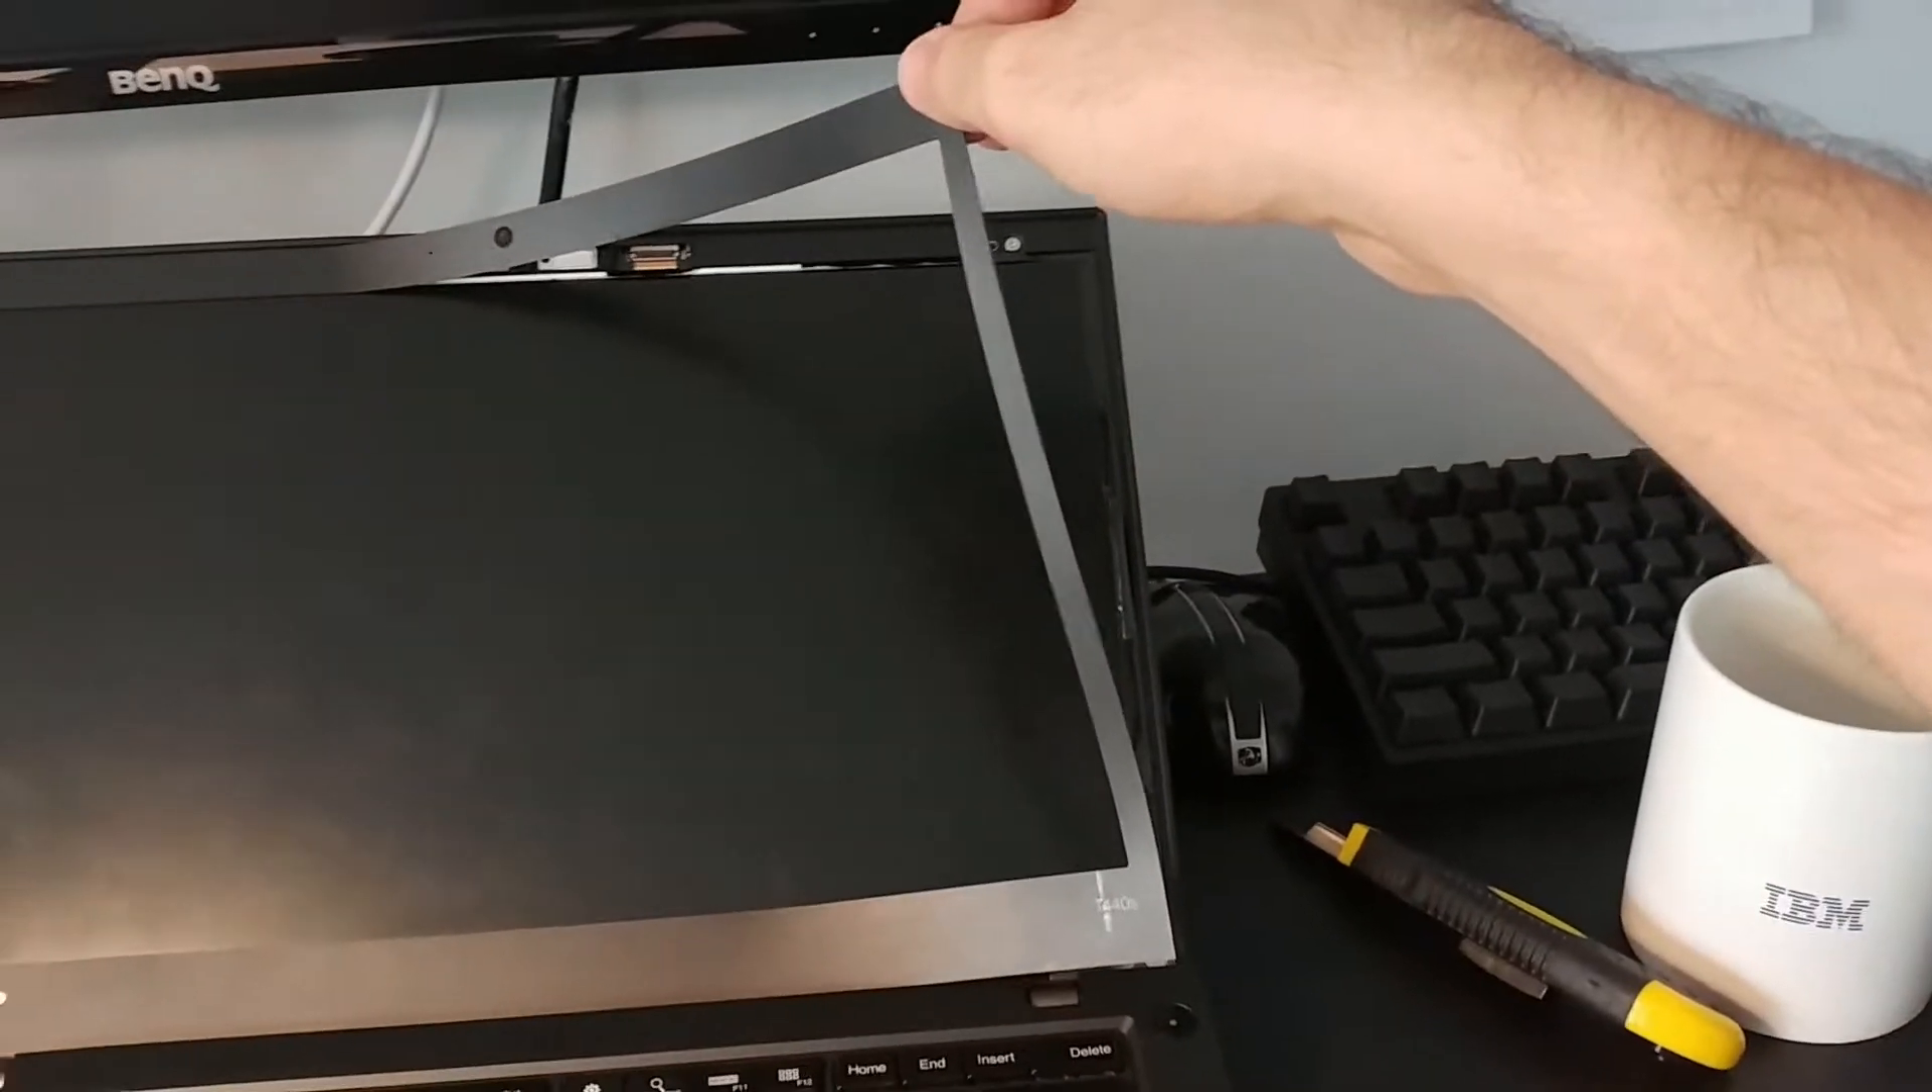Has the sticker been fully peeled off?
No.